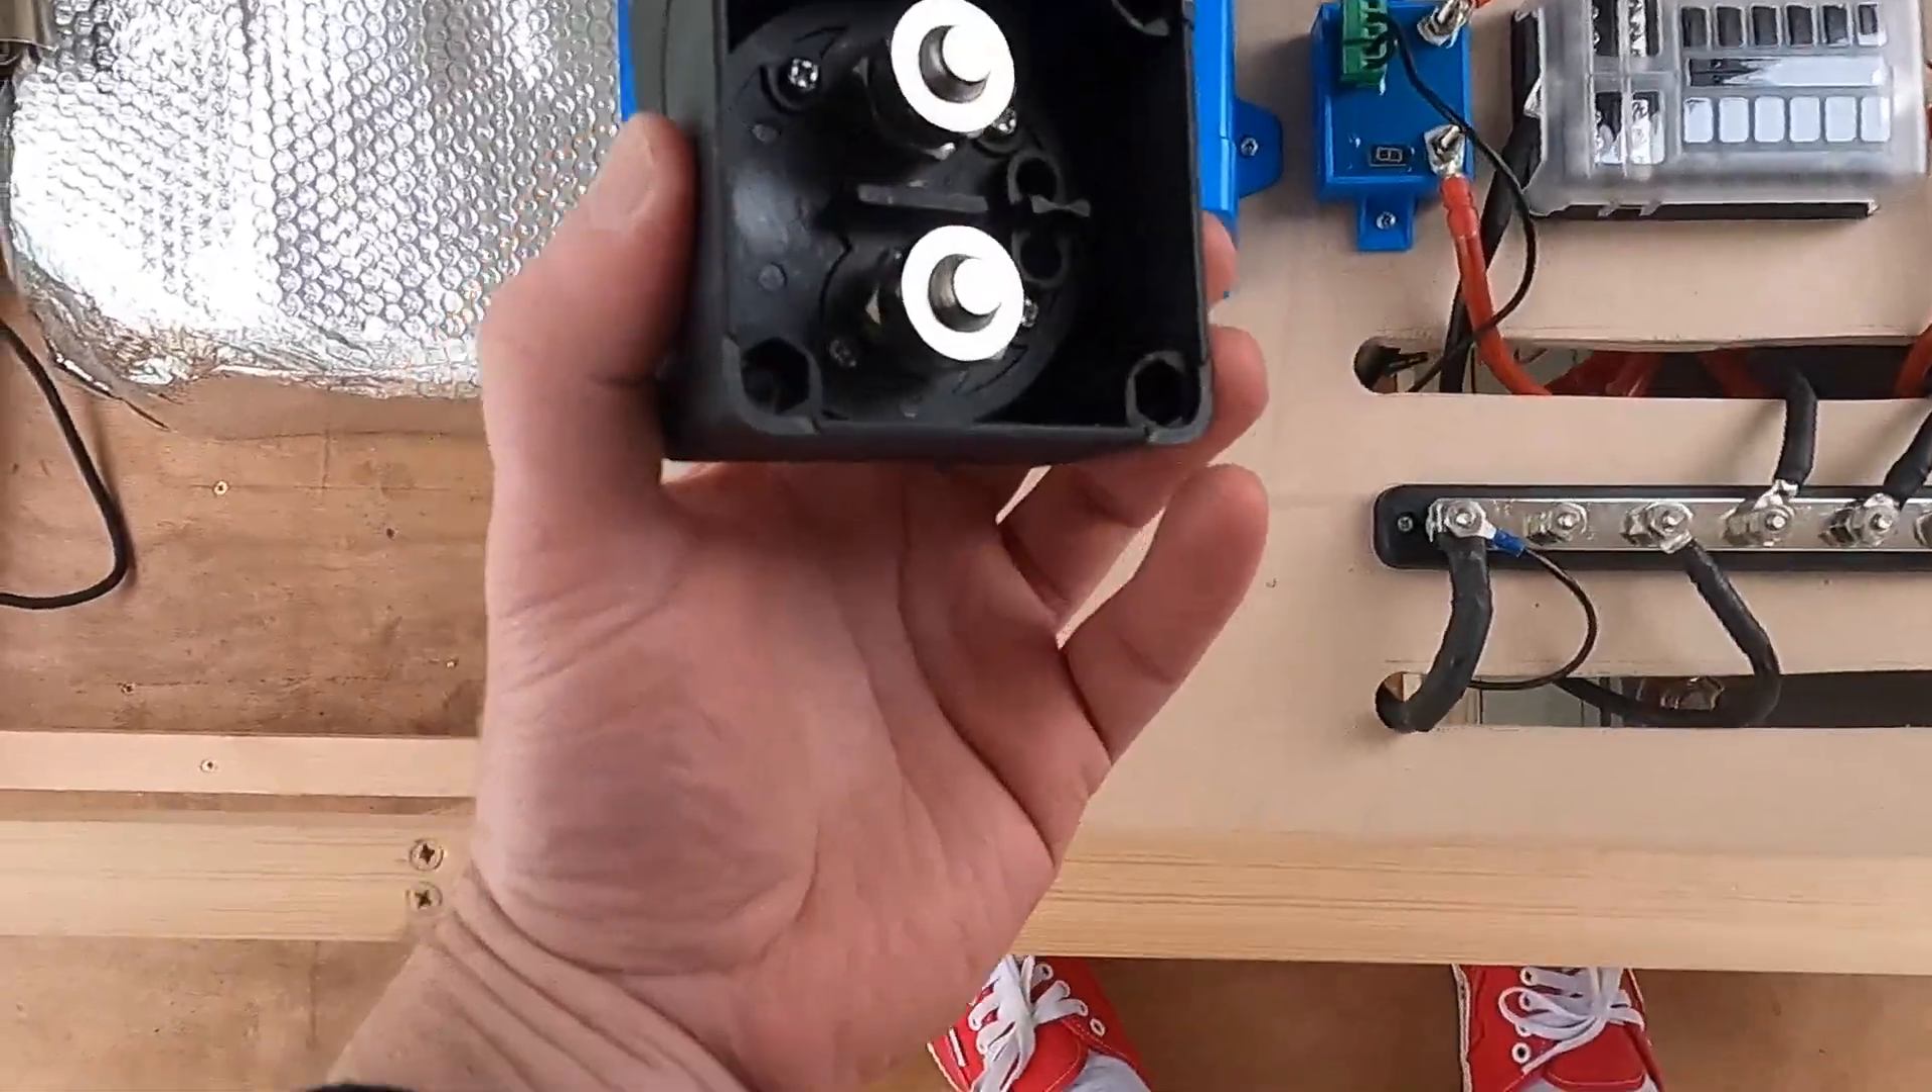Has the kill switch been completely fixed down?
No.